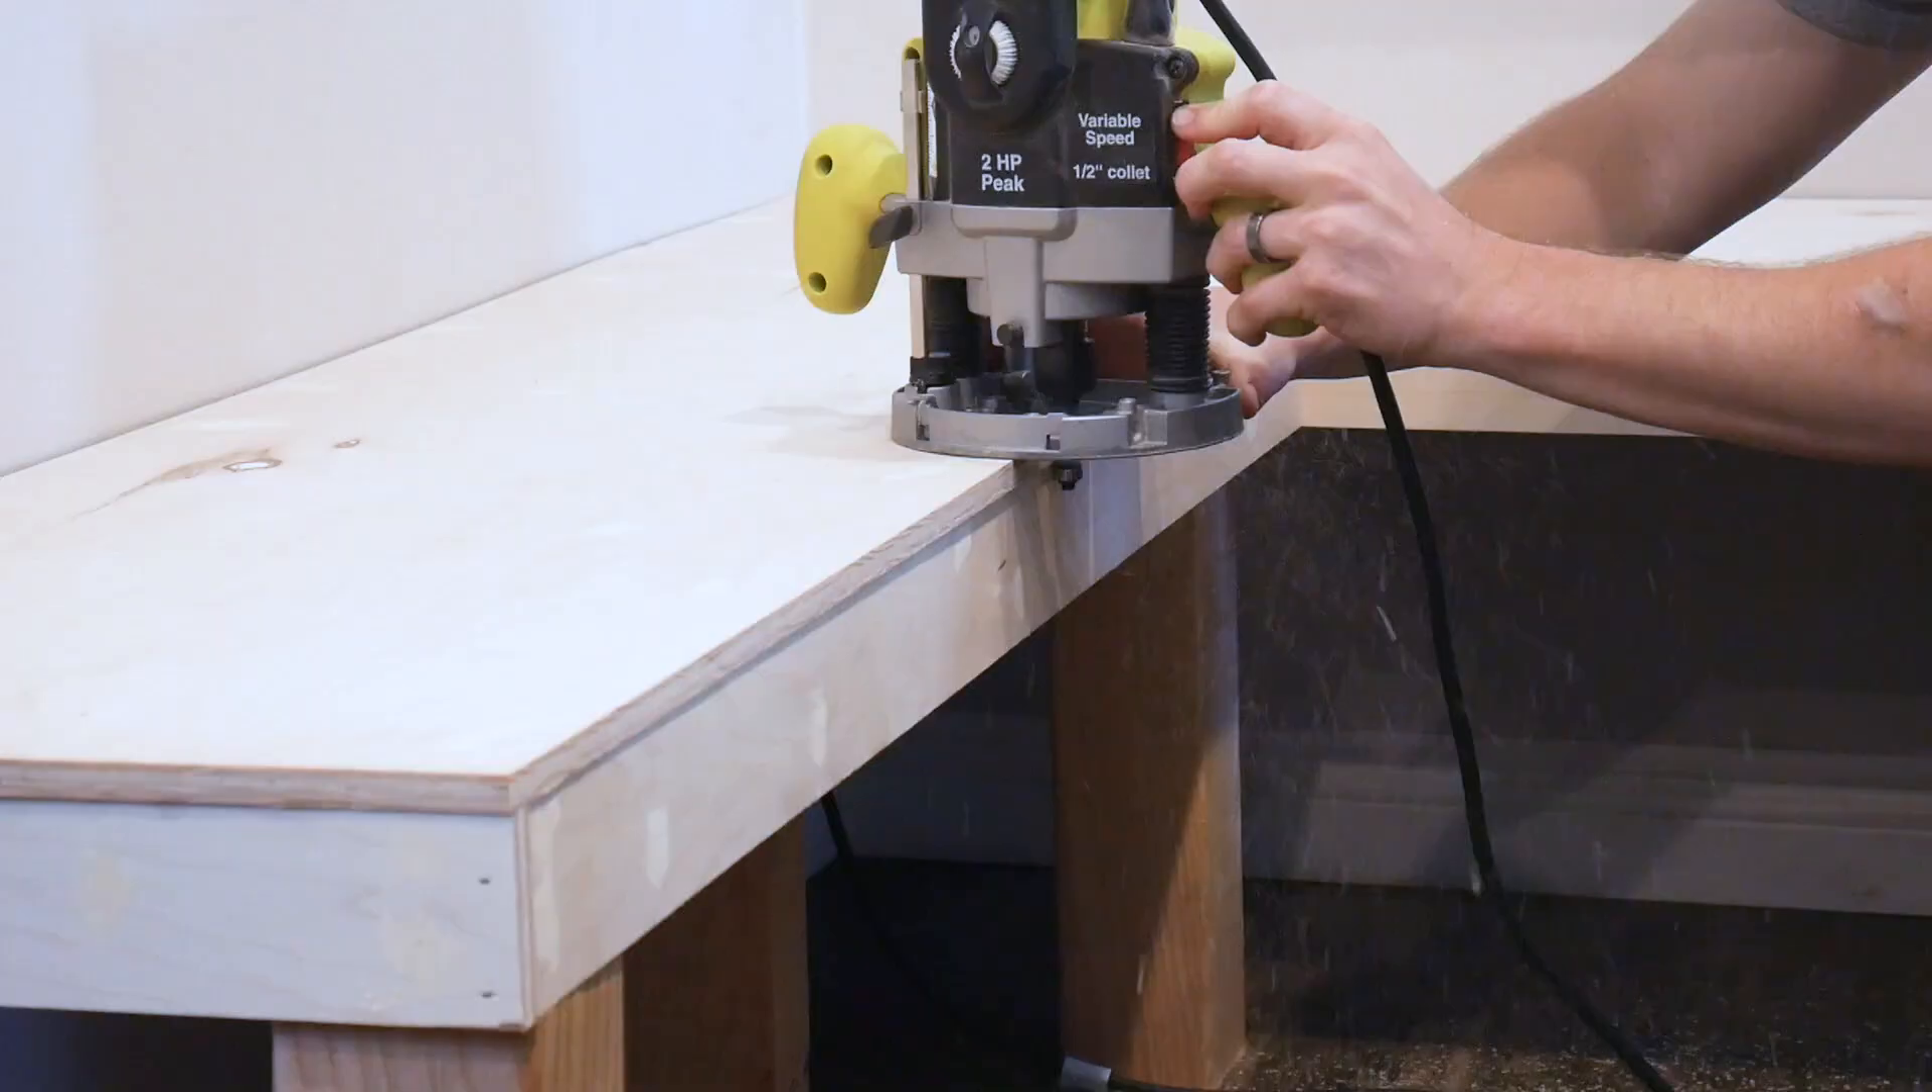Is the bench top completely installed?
Yes.